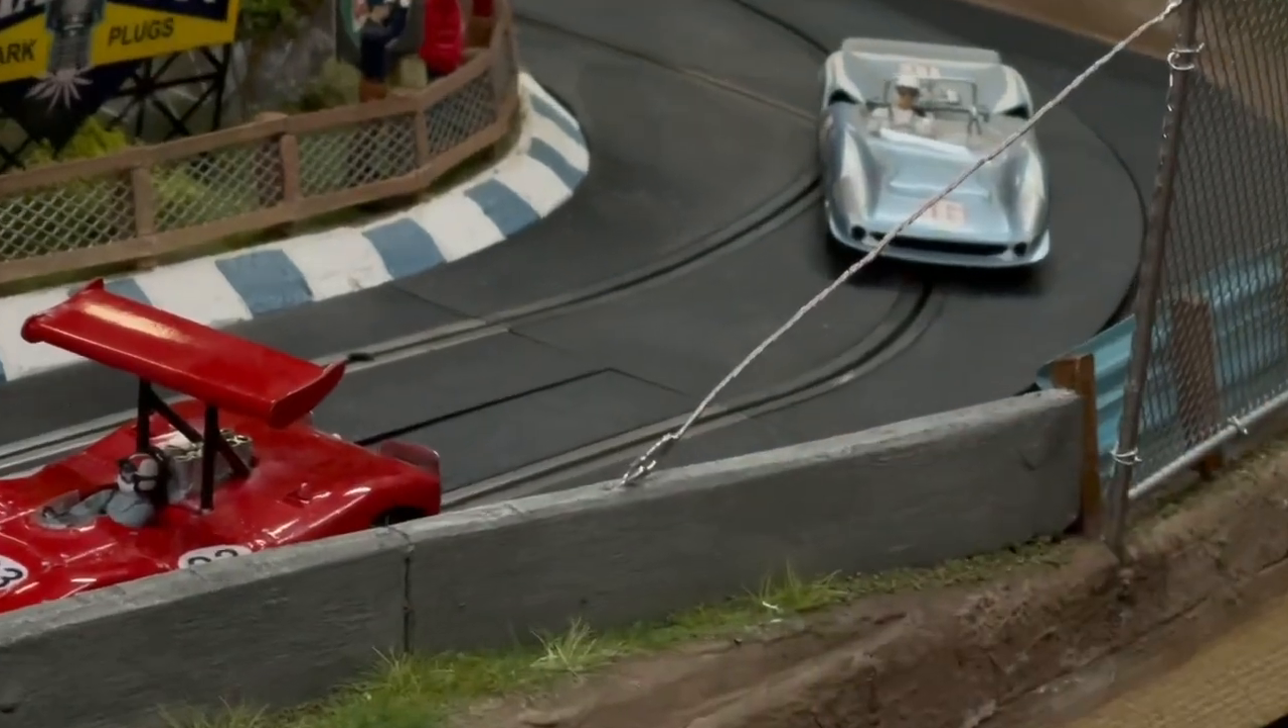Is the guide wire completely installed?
Yes.